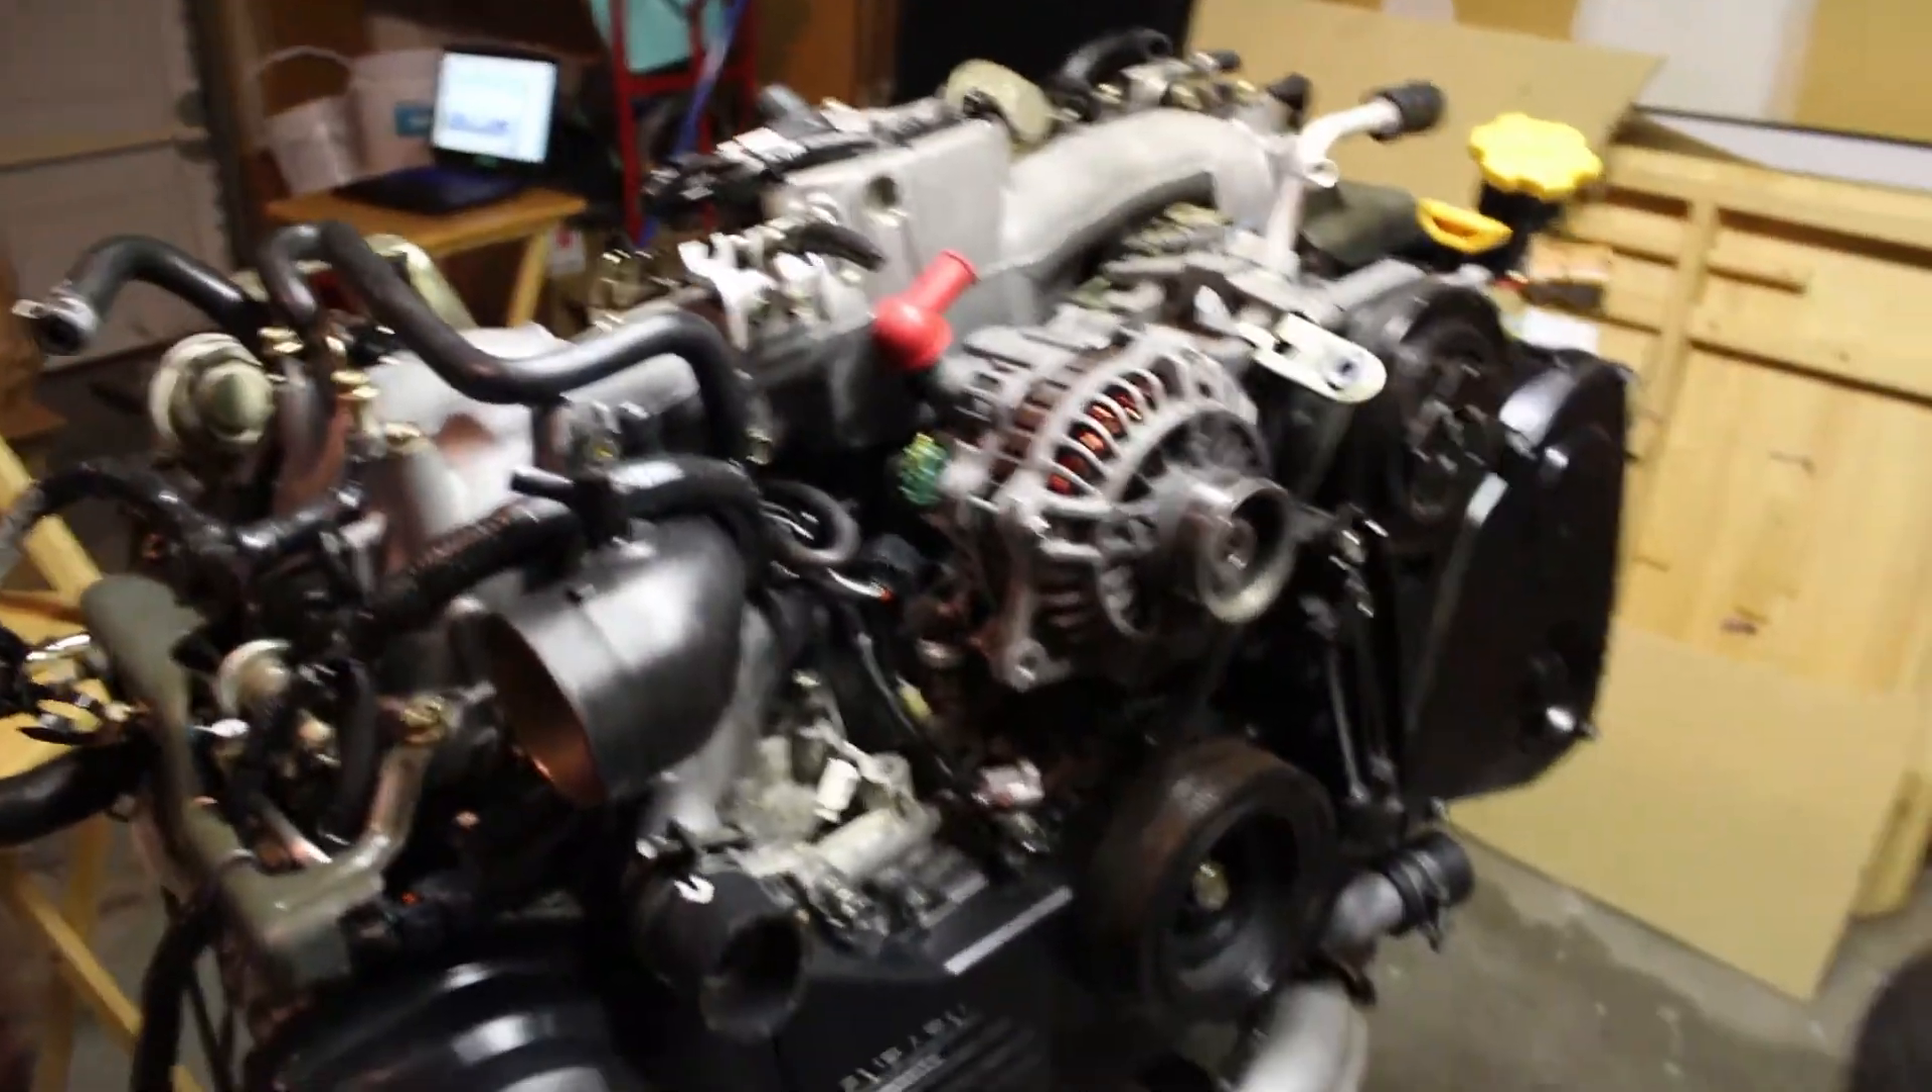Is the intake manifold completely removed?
No.